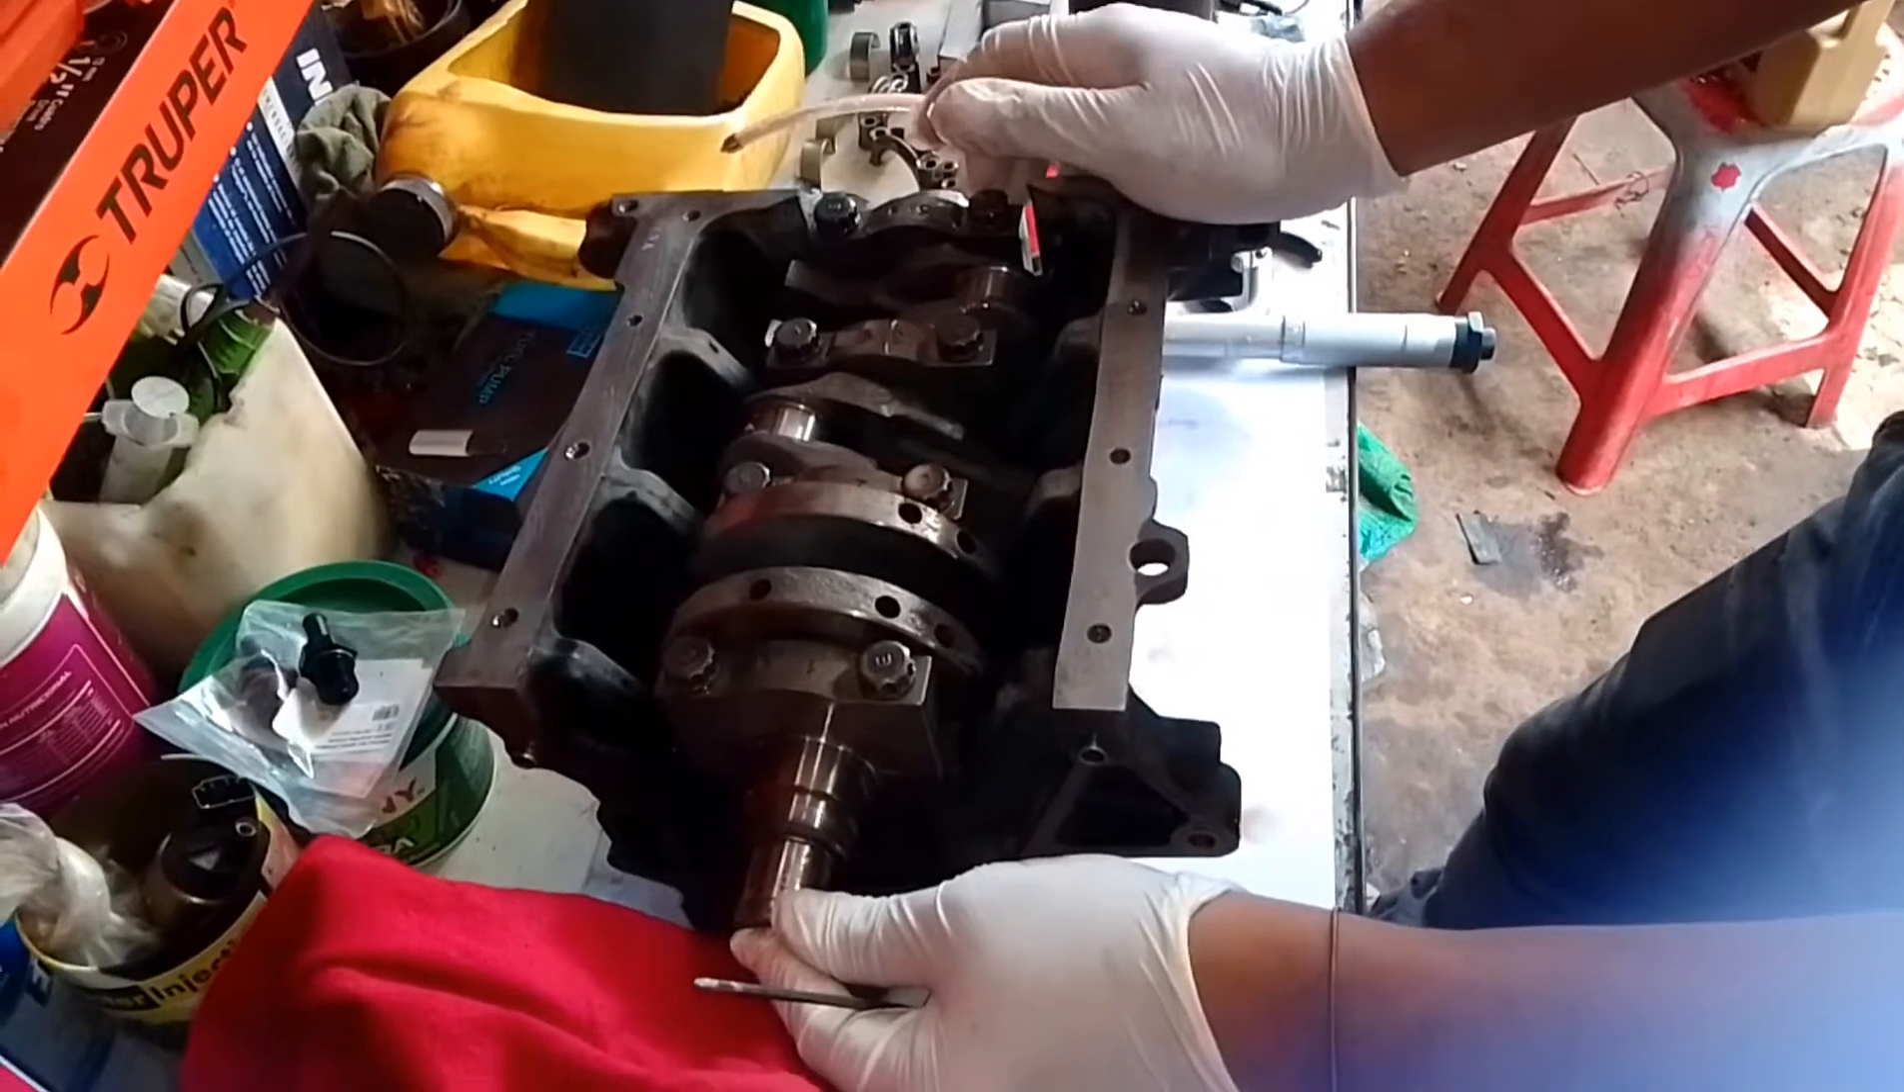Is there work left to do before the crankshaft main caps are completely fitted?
No.